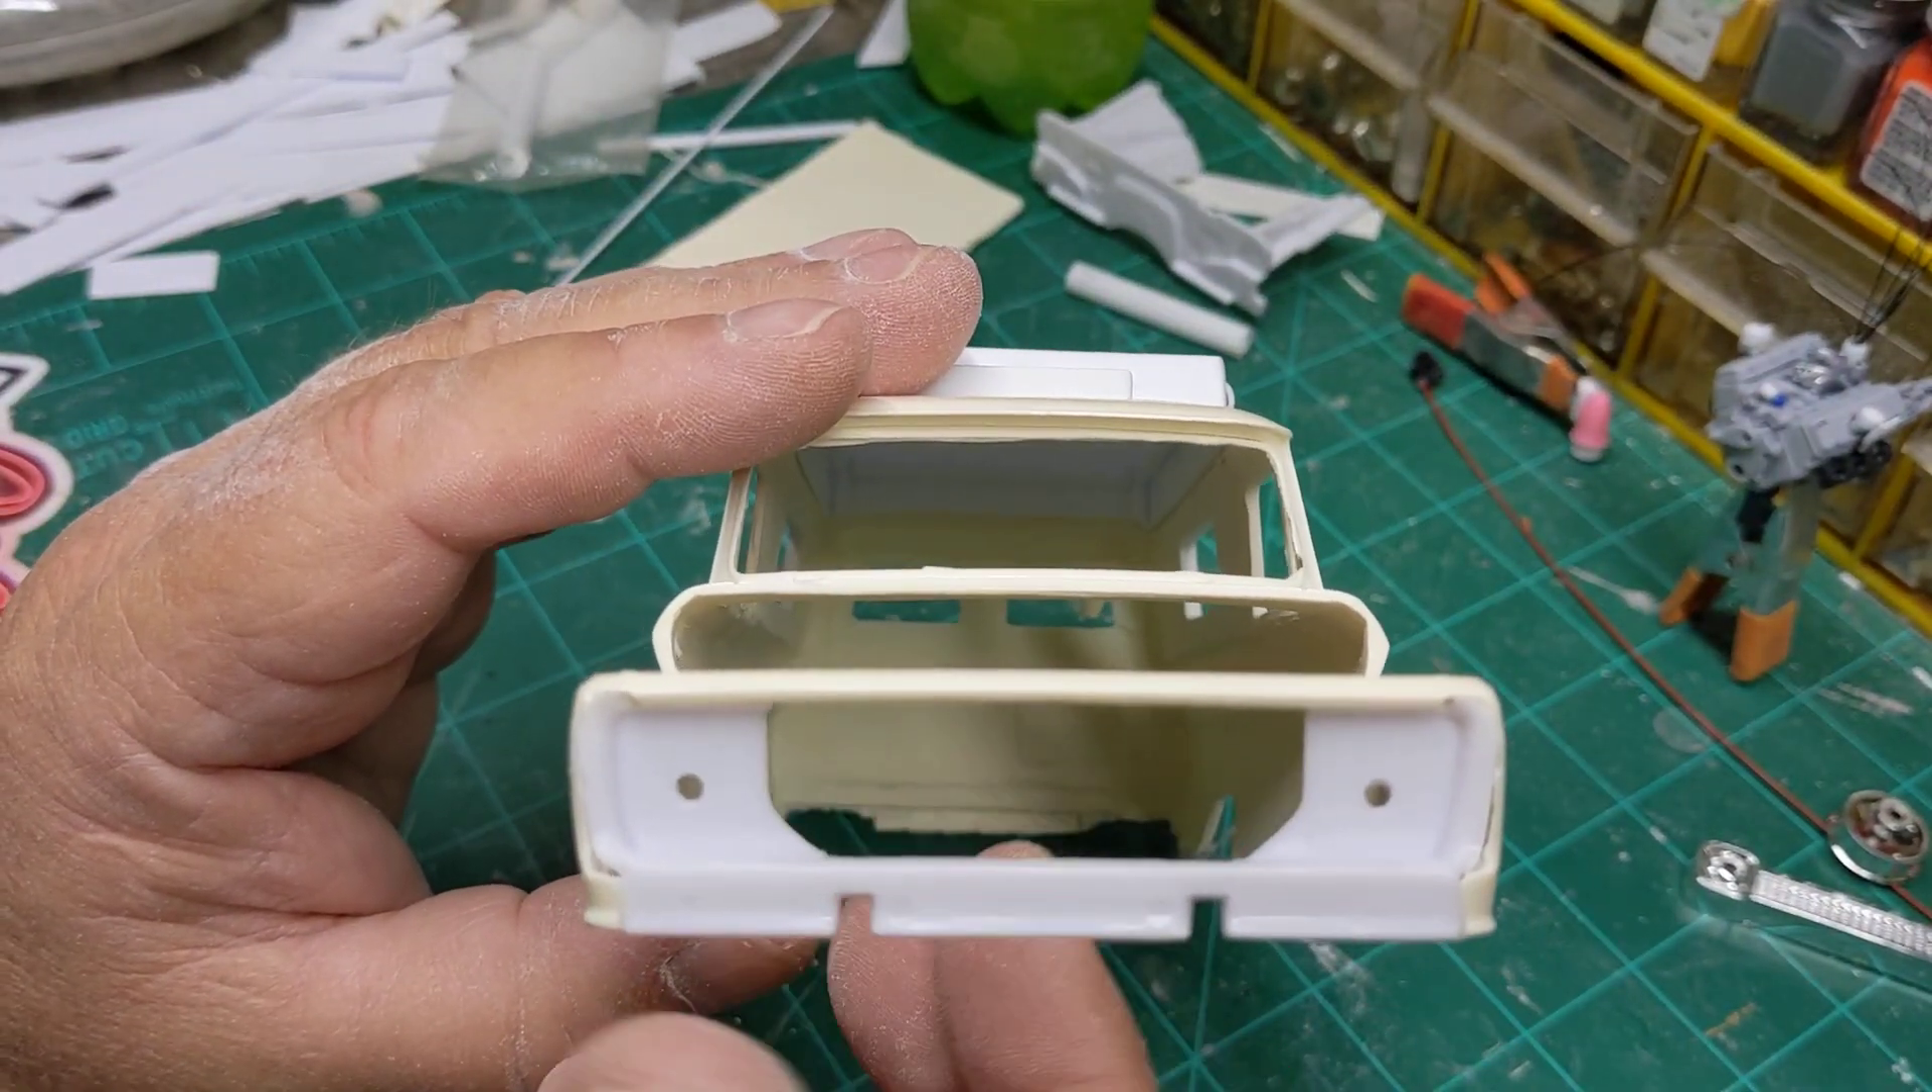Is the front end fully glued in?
Yes.